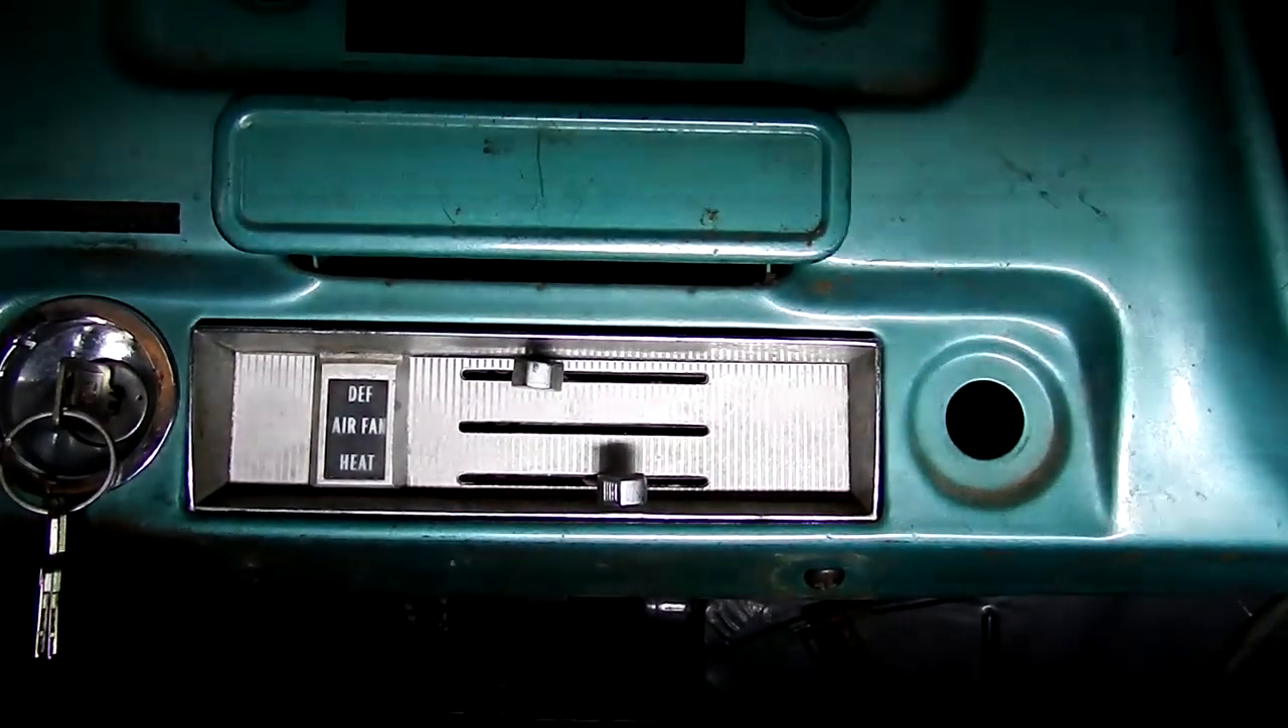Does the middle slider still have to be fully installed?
Yes.